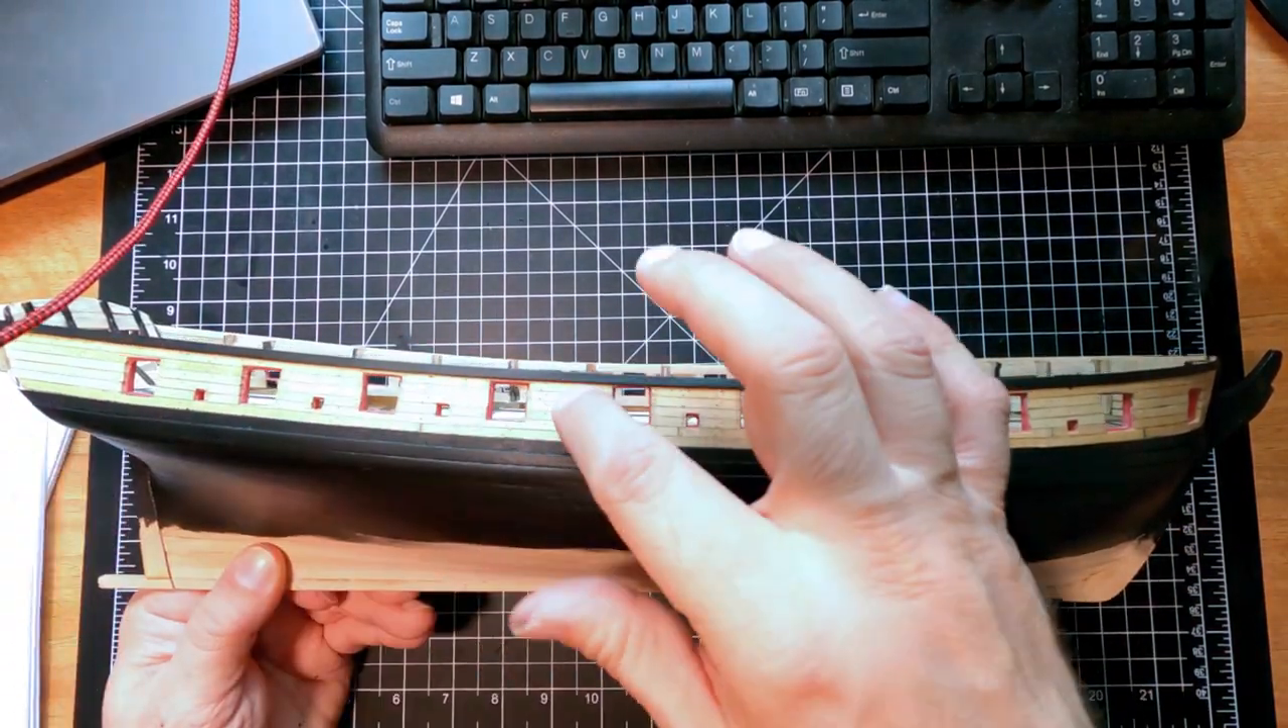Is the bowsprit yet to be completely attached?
Yes.